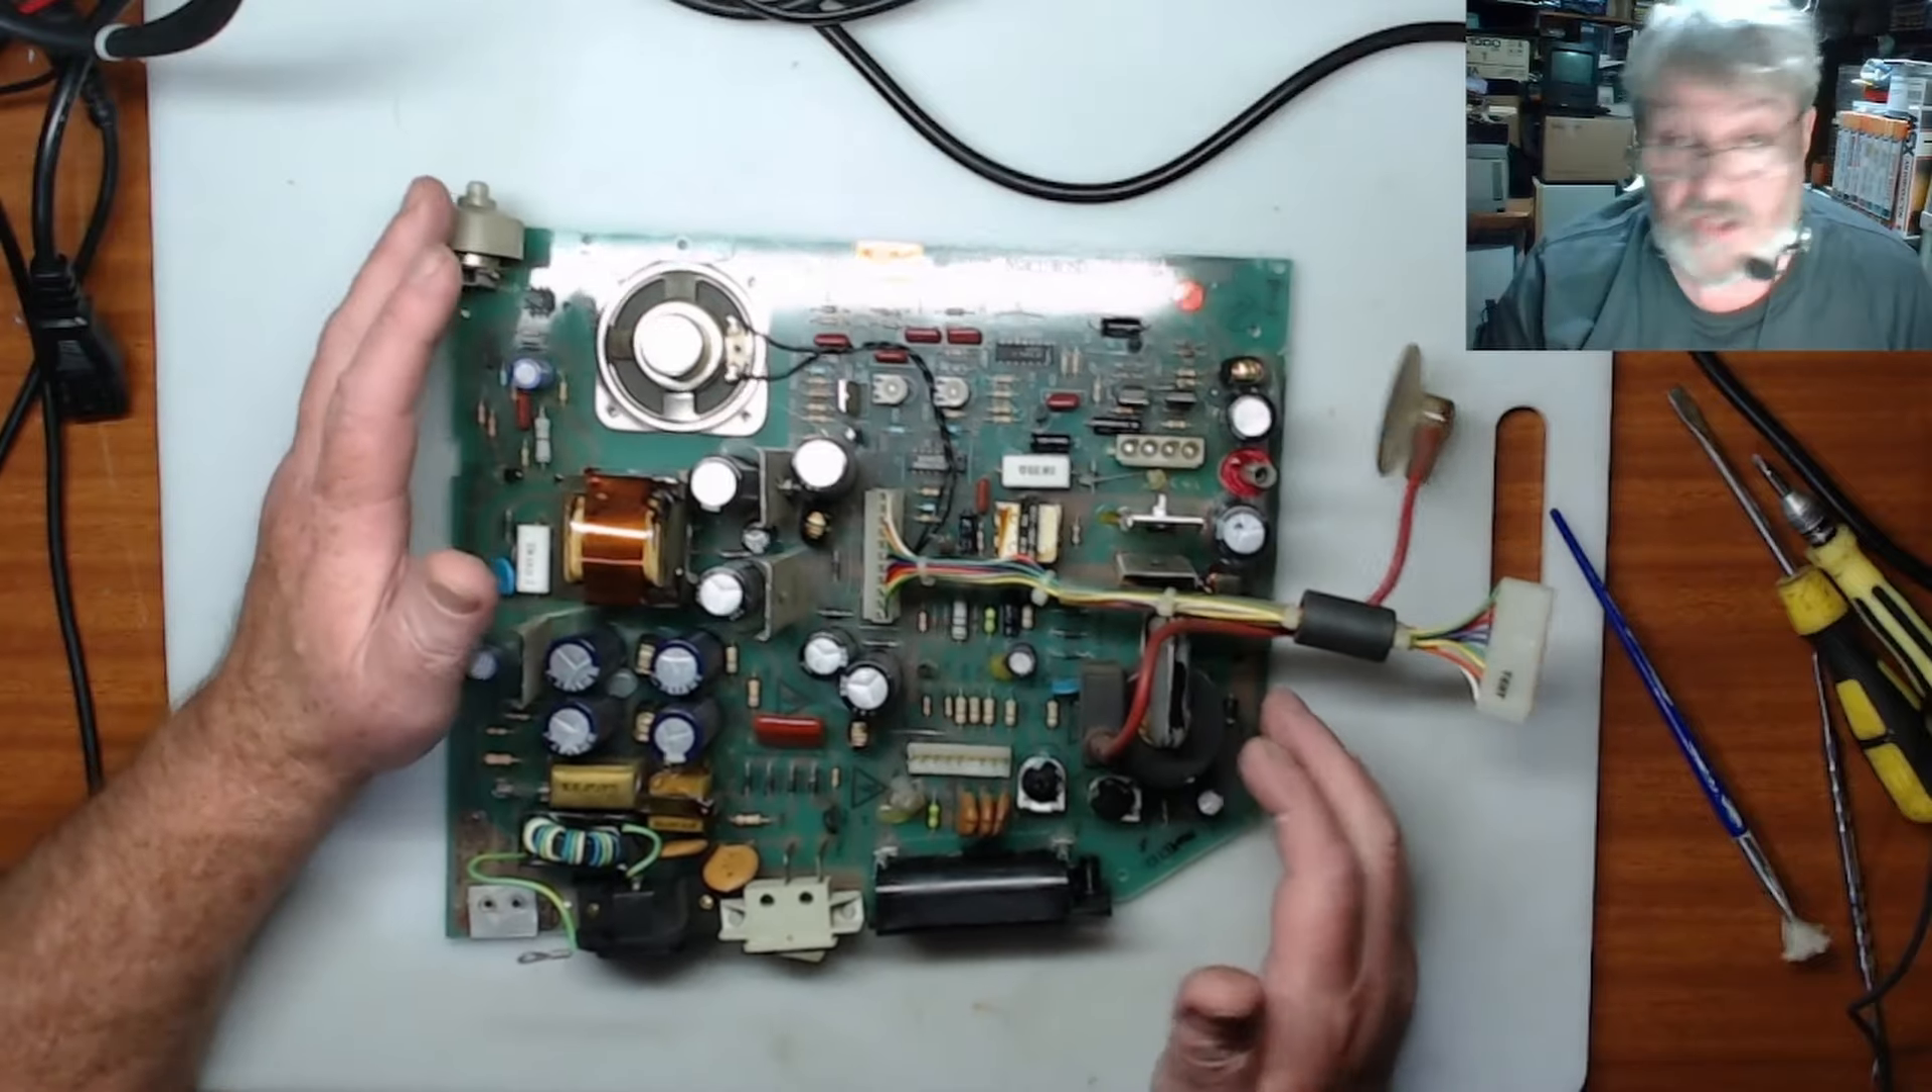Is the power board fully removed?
Yes.